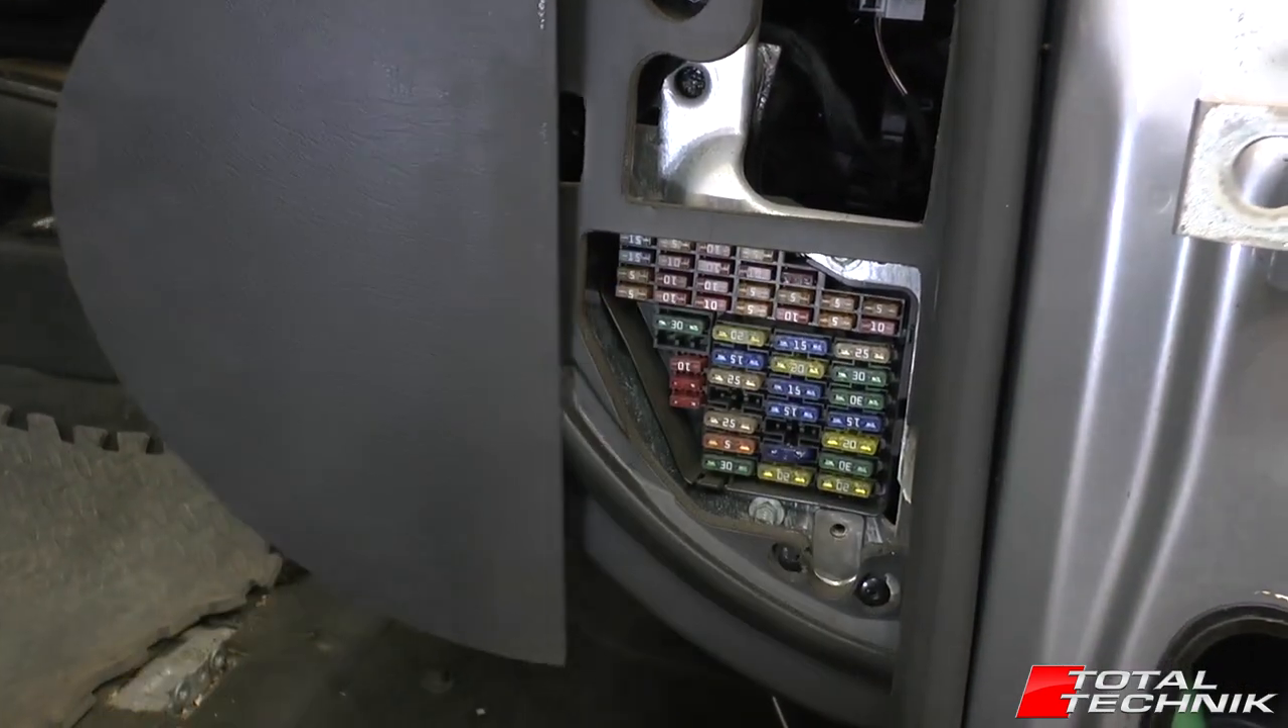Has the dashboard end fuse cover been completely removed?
Yes.